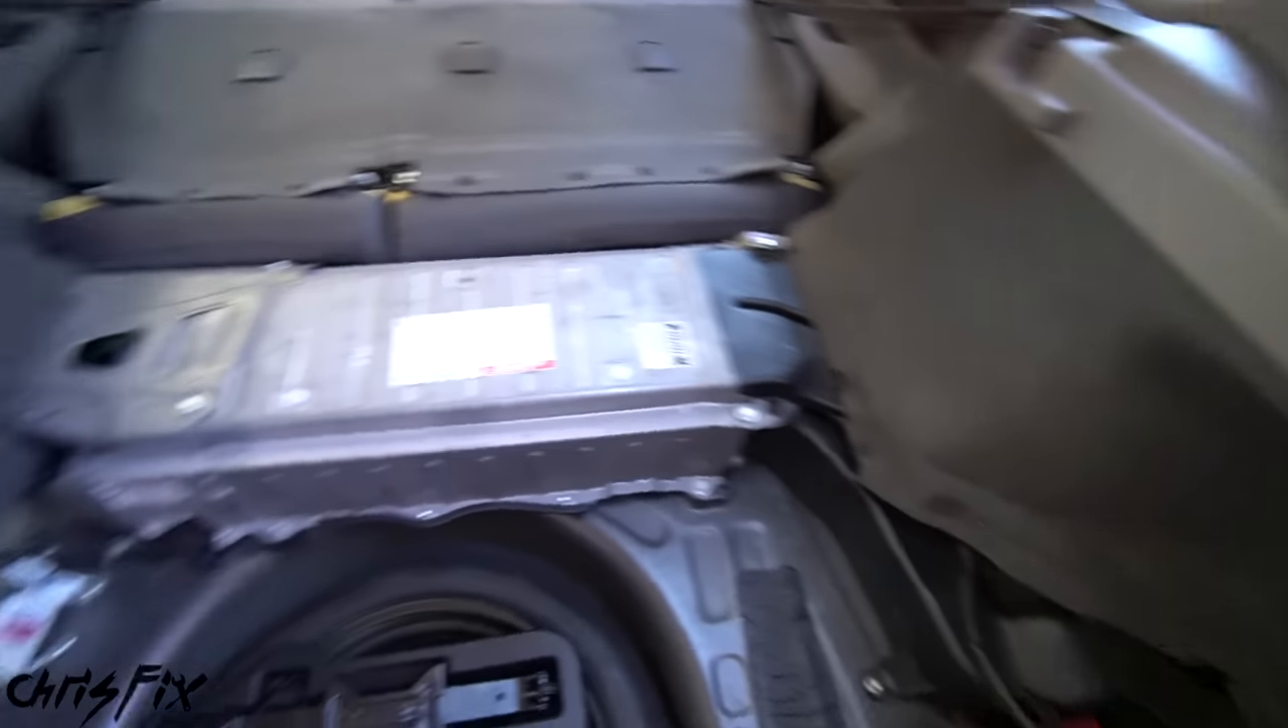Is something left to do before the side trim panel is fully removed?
Yes.